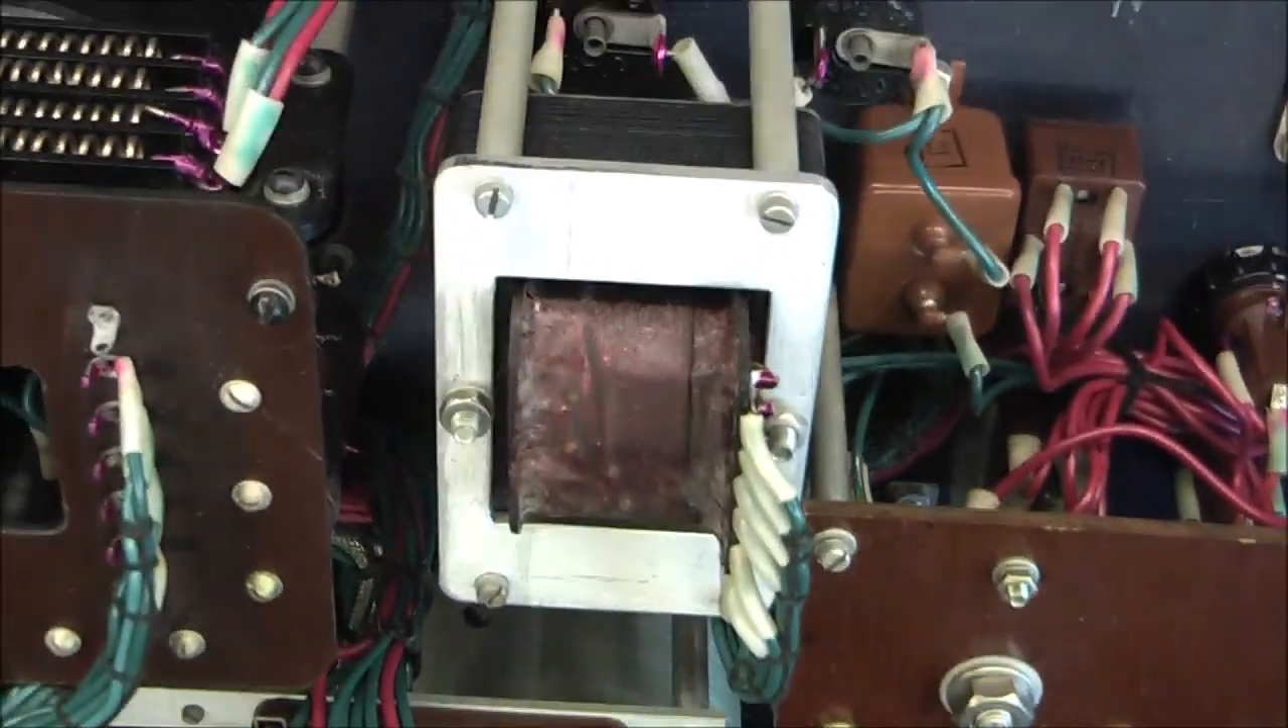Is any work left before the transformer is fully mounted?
No.